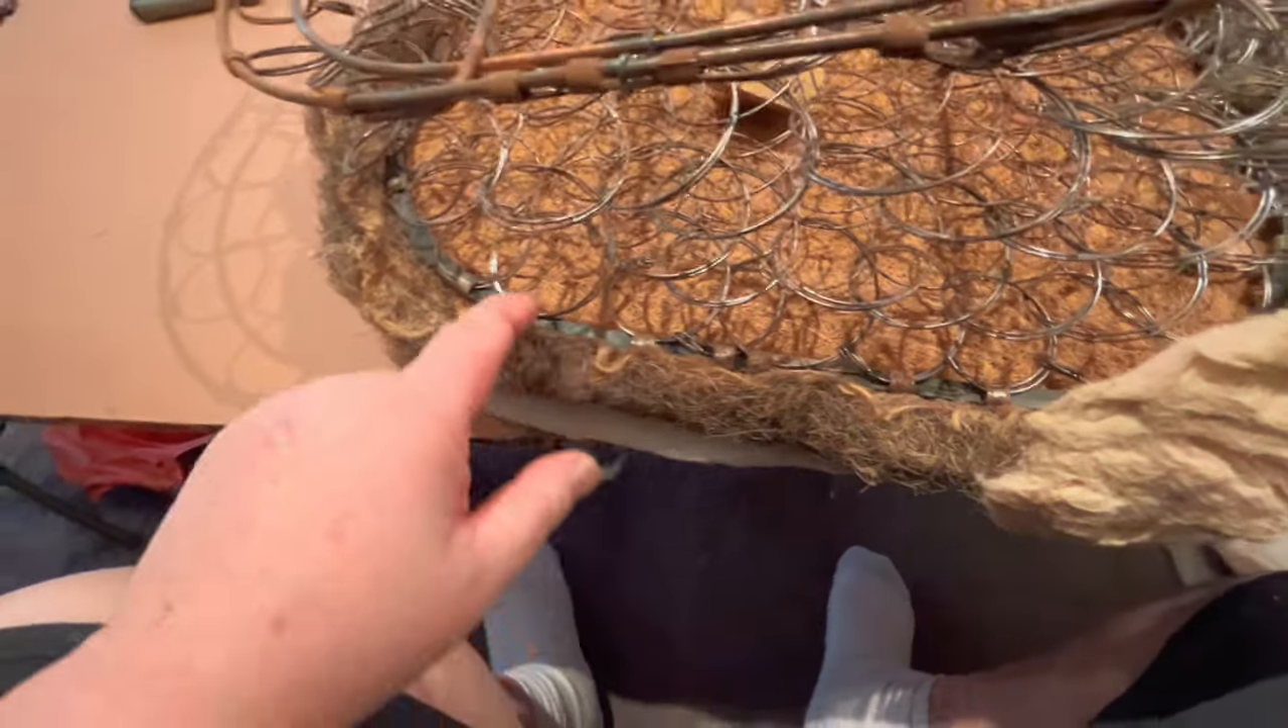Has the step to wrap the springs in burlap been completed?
No.